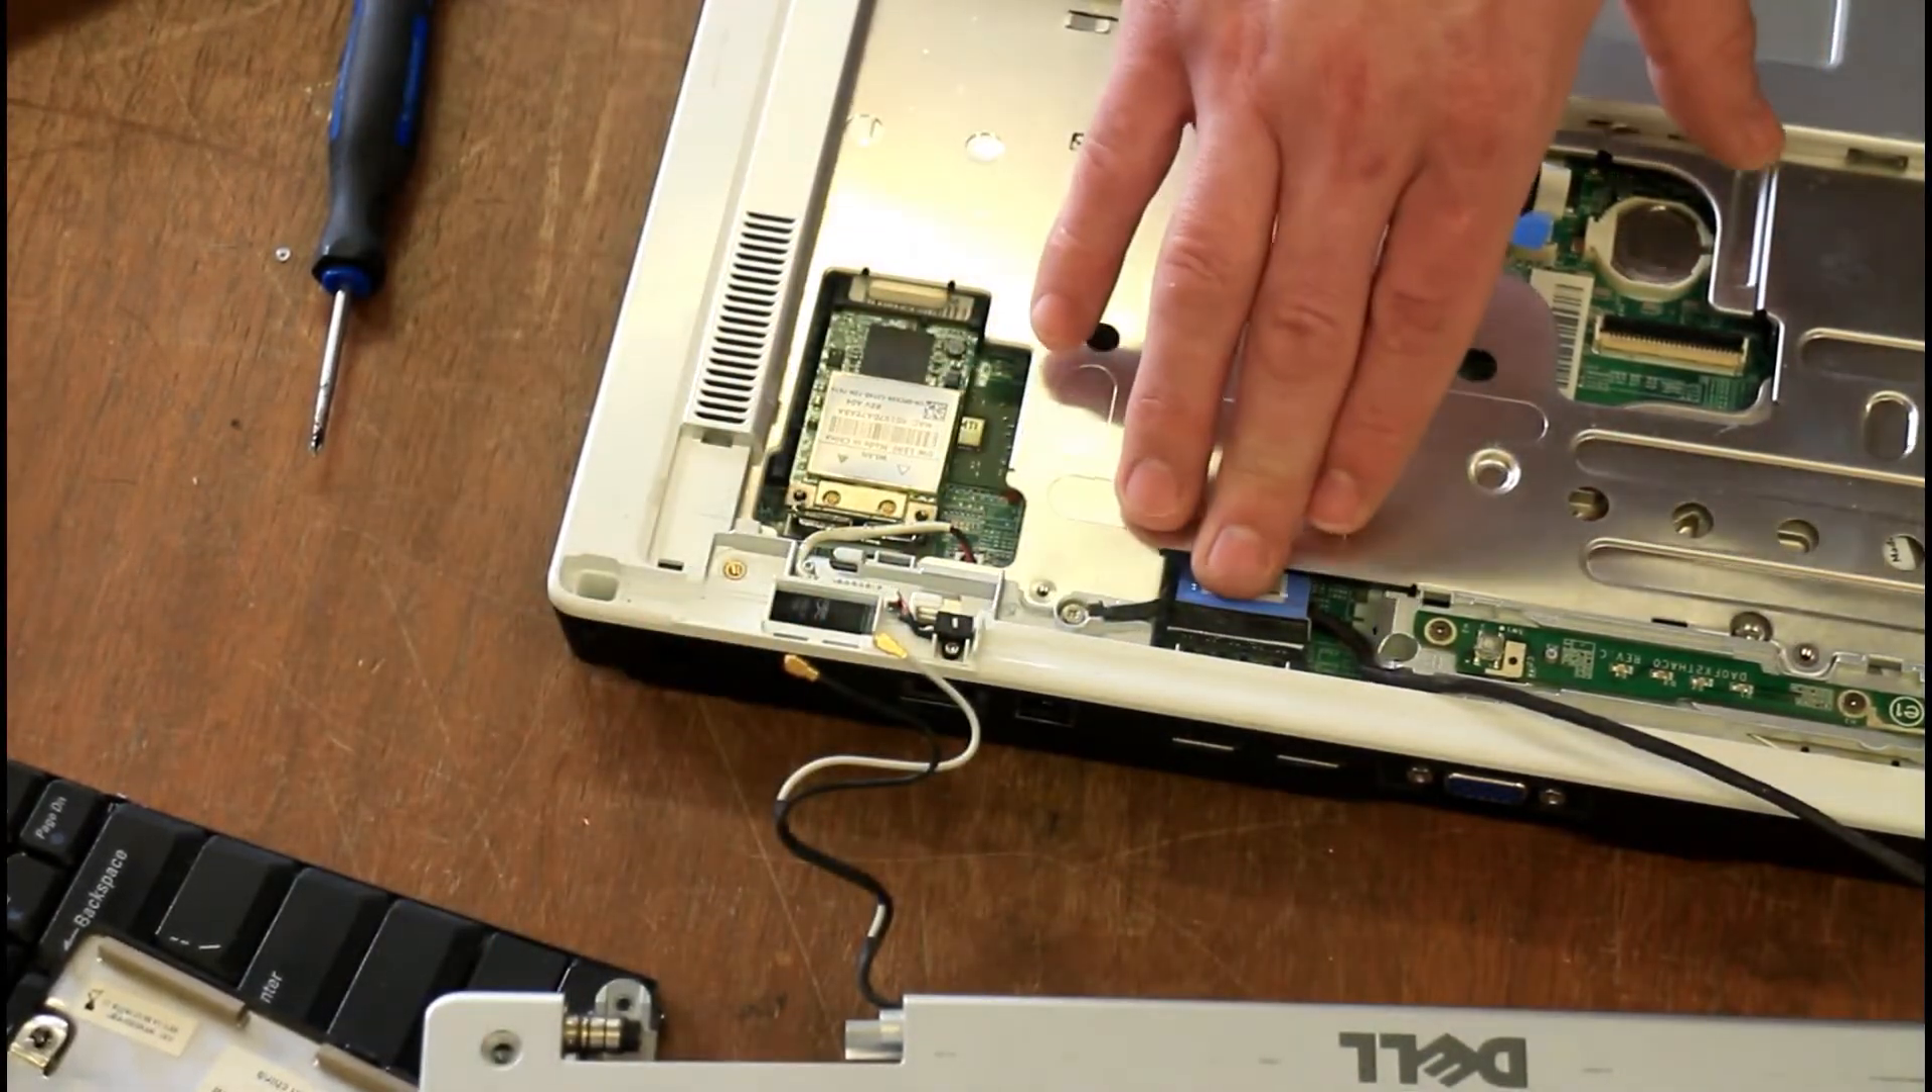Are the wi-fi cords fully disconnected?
Yes.